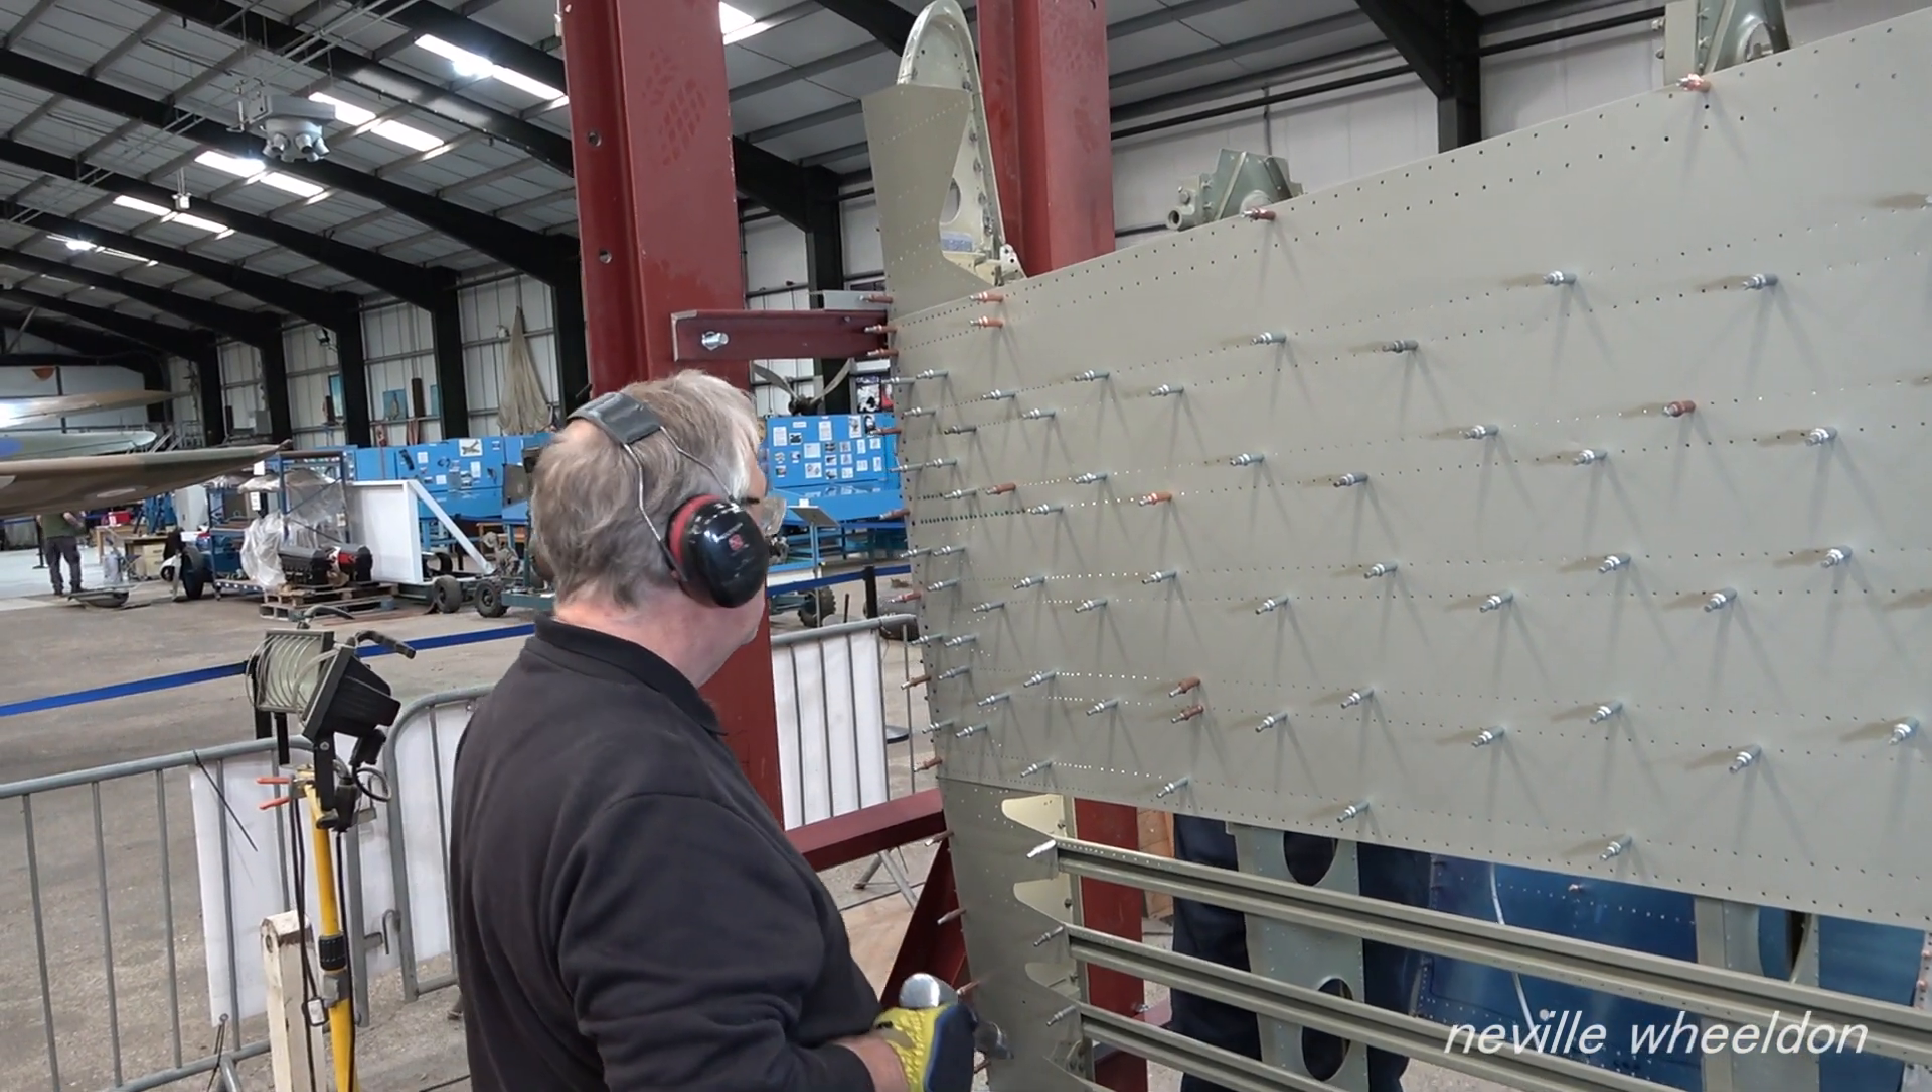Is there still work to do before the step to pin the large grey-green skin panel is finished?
No.